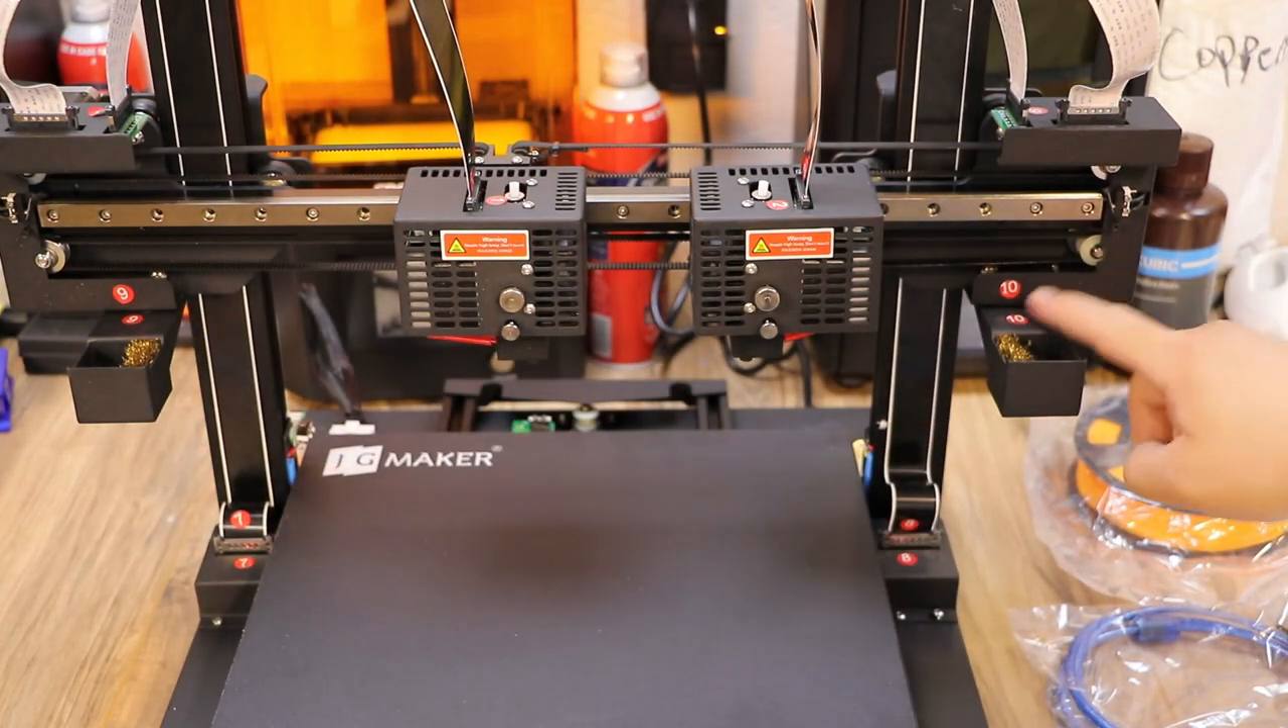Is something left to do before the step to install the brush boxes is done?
No.